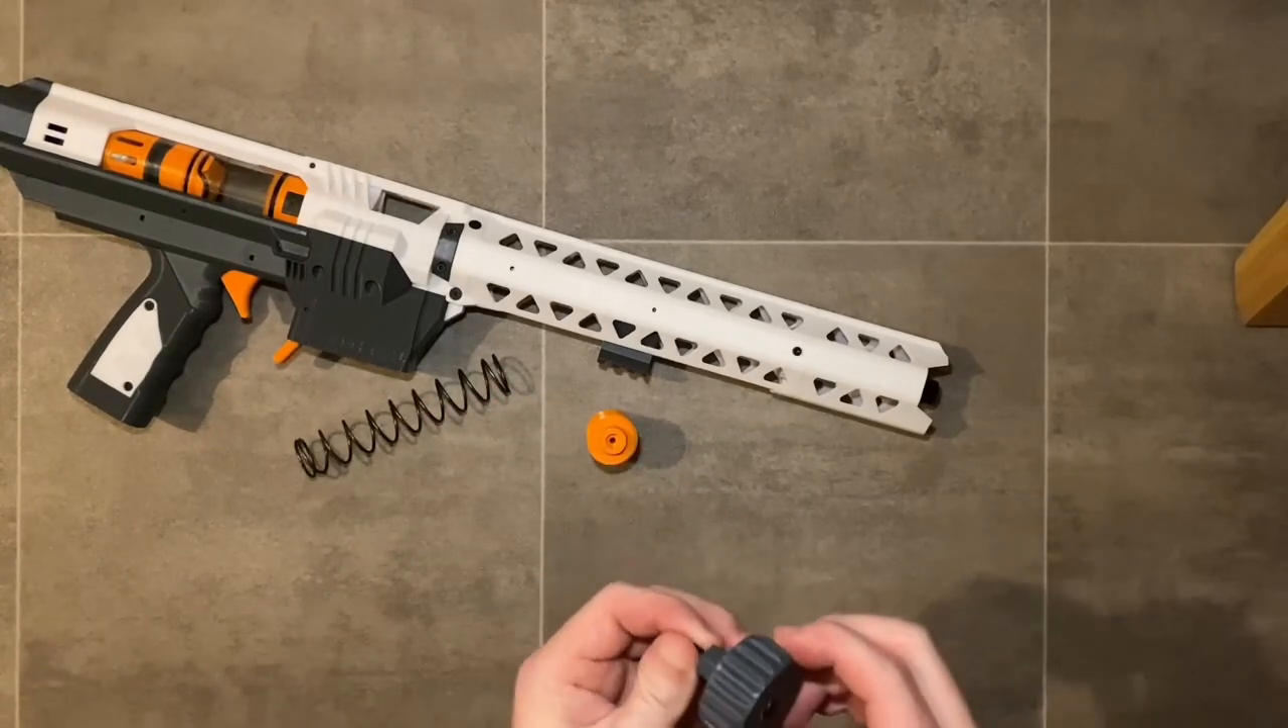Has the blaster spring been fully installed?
No.